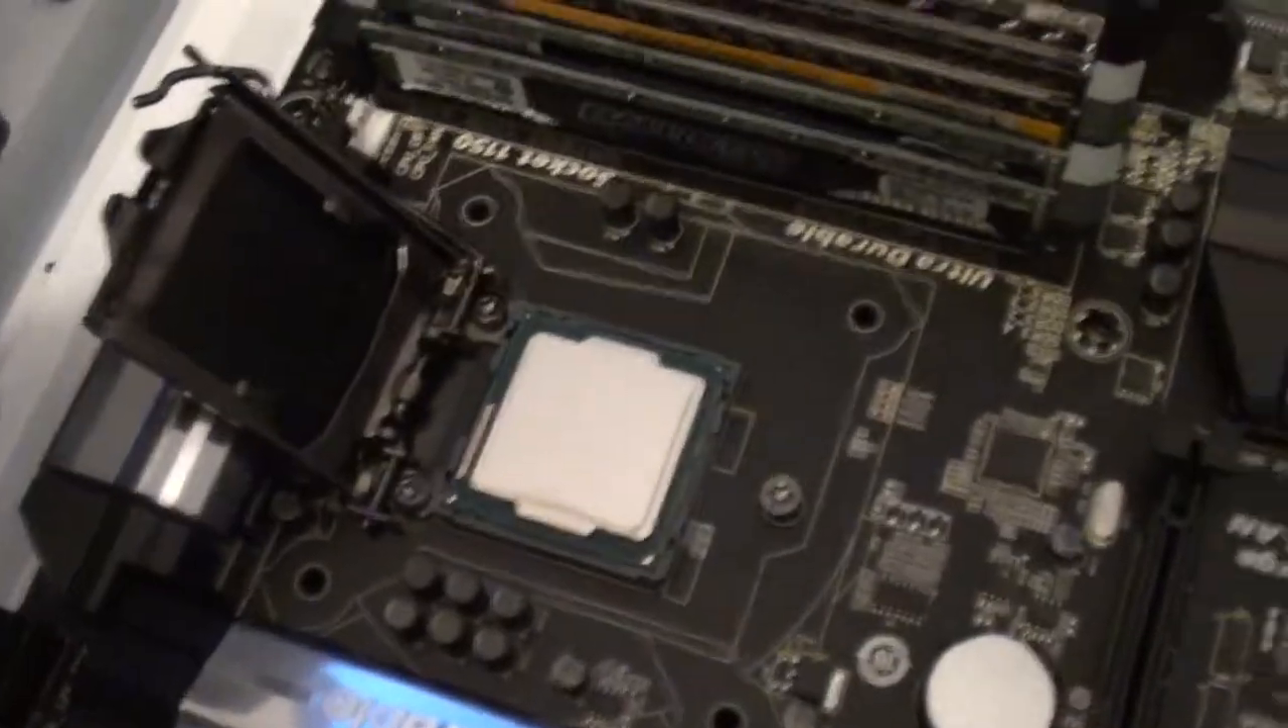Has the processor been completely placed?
Yes.